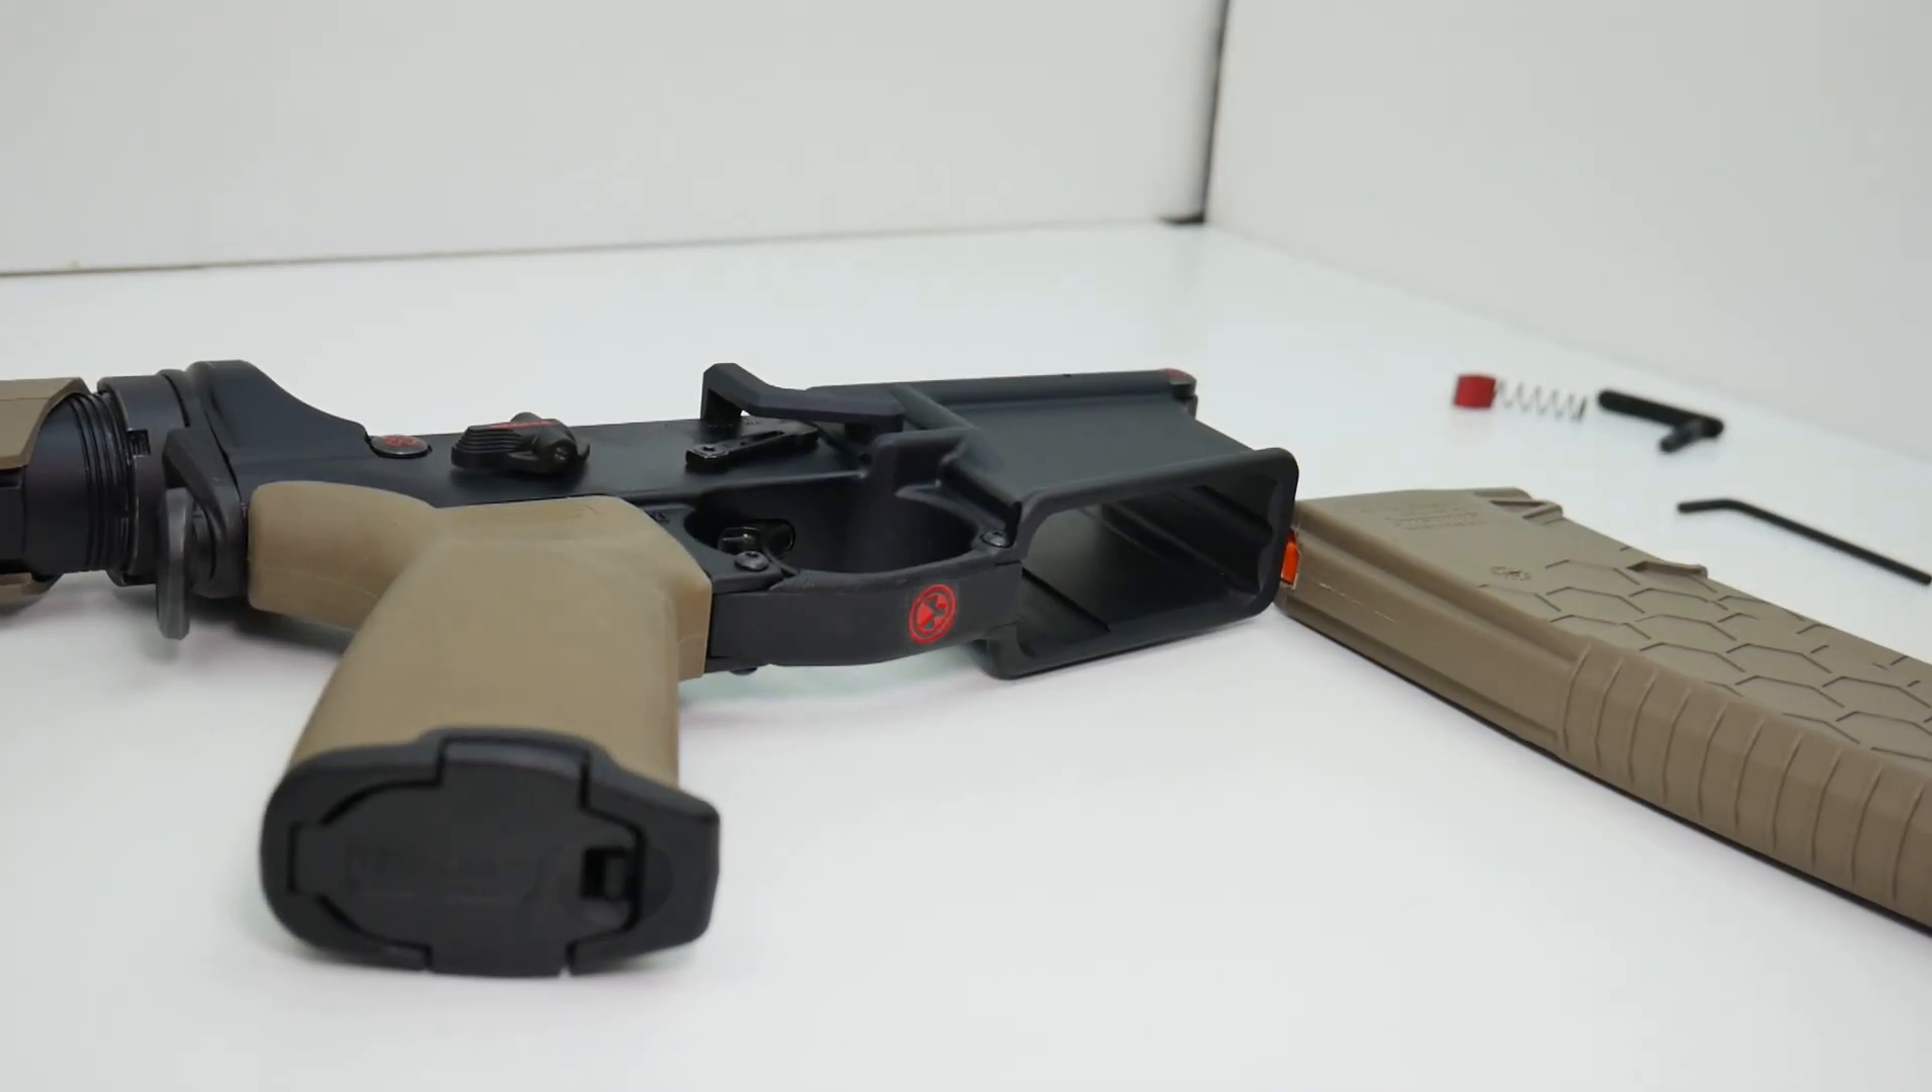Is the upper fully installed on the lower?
No.